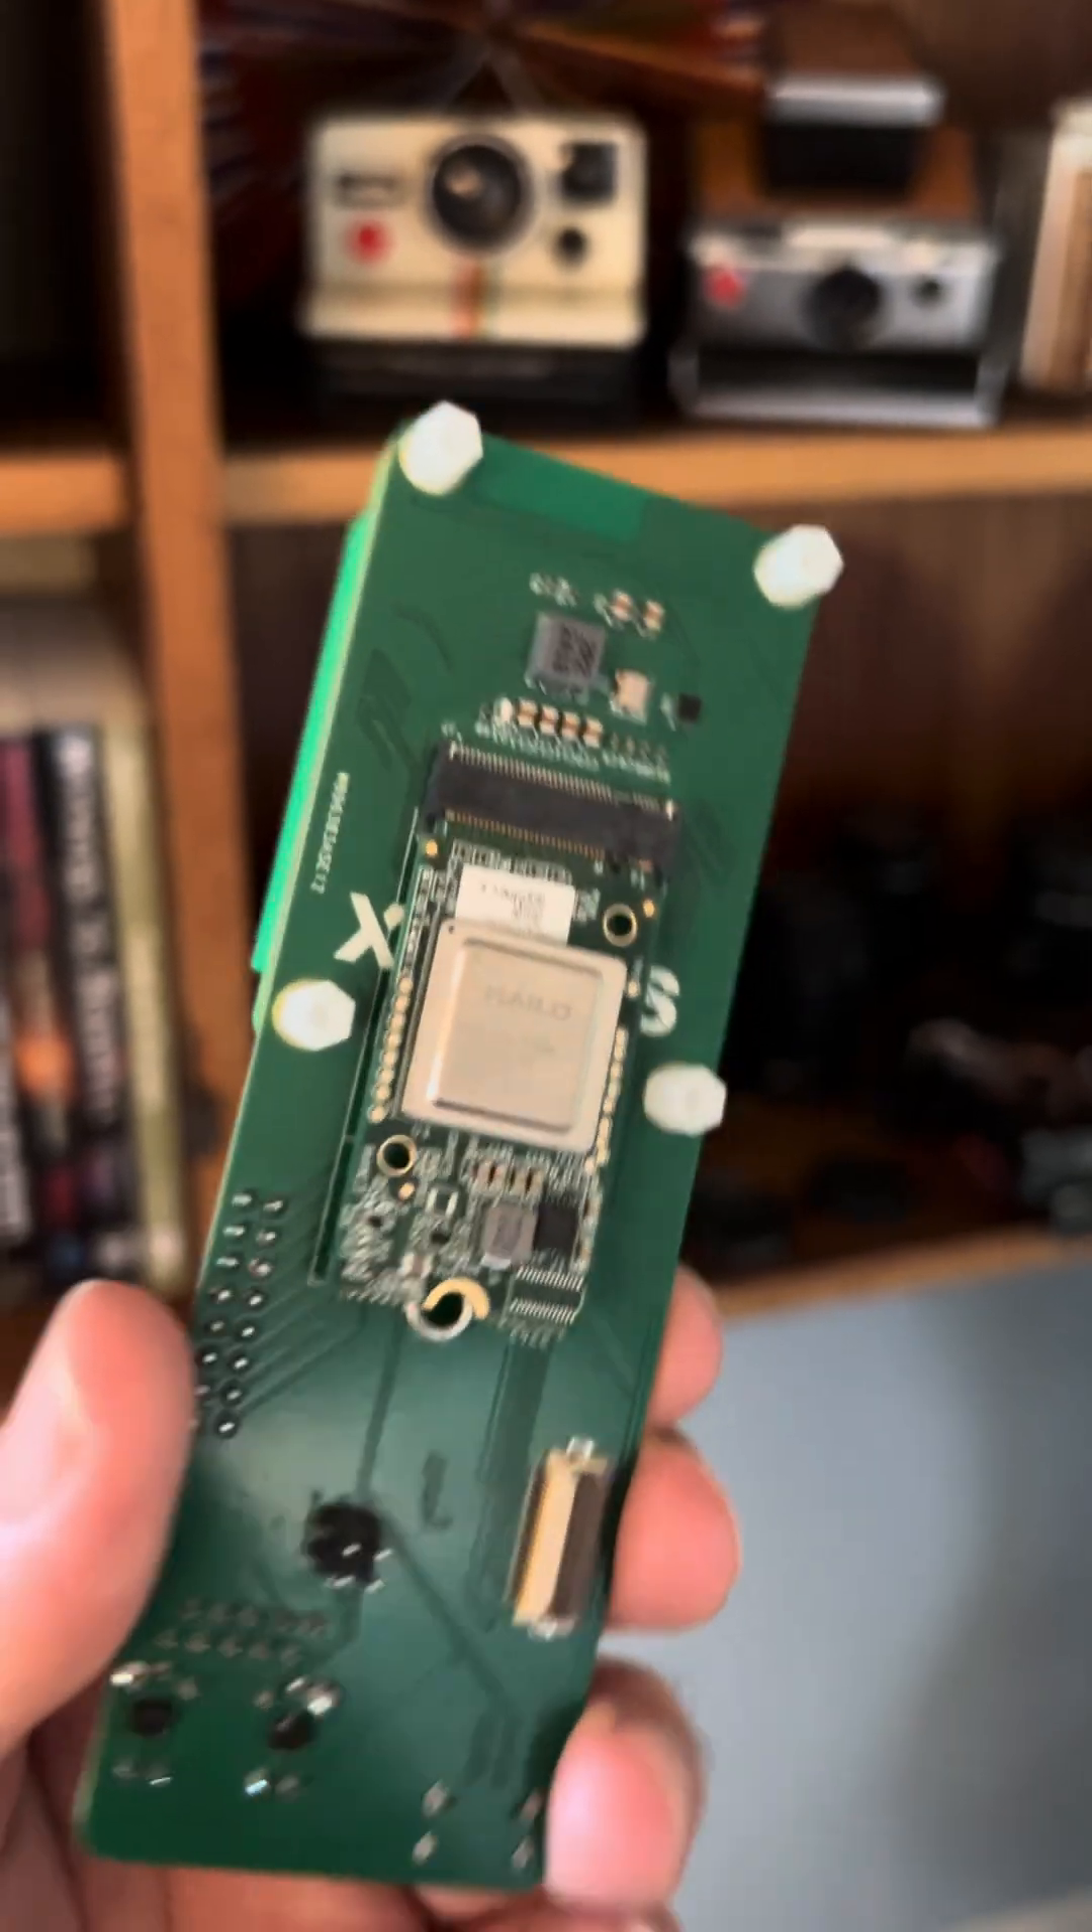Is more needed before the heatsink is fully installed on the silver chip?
Yes.